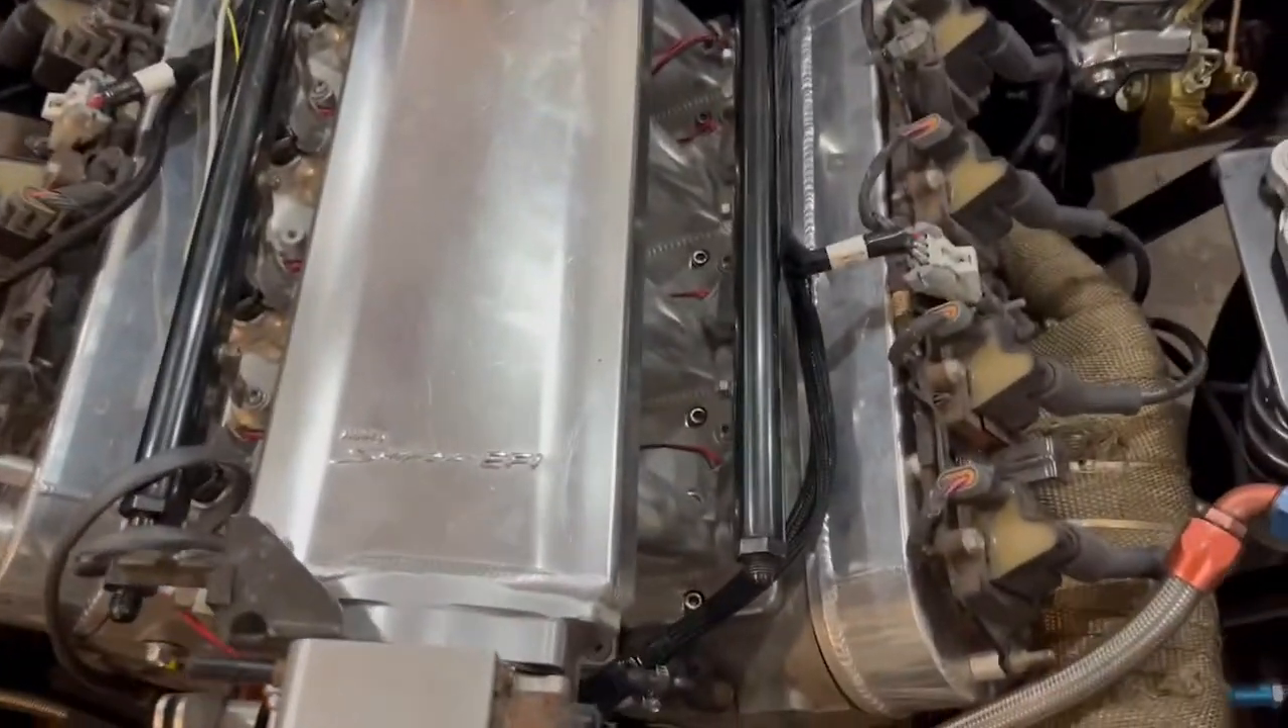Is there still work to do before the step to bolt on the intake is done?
No.